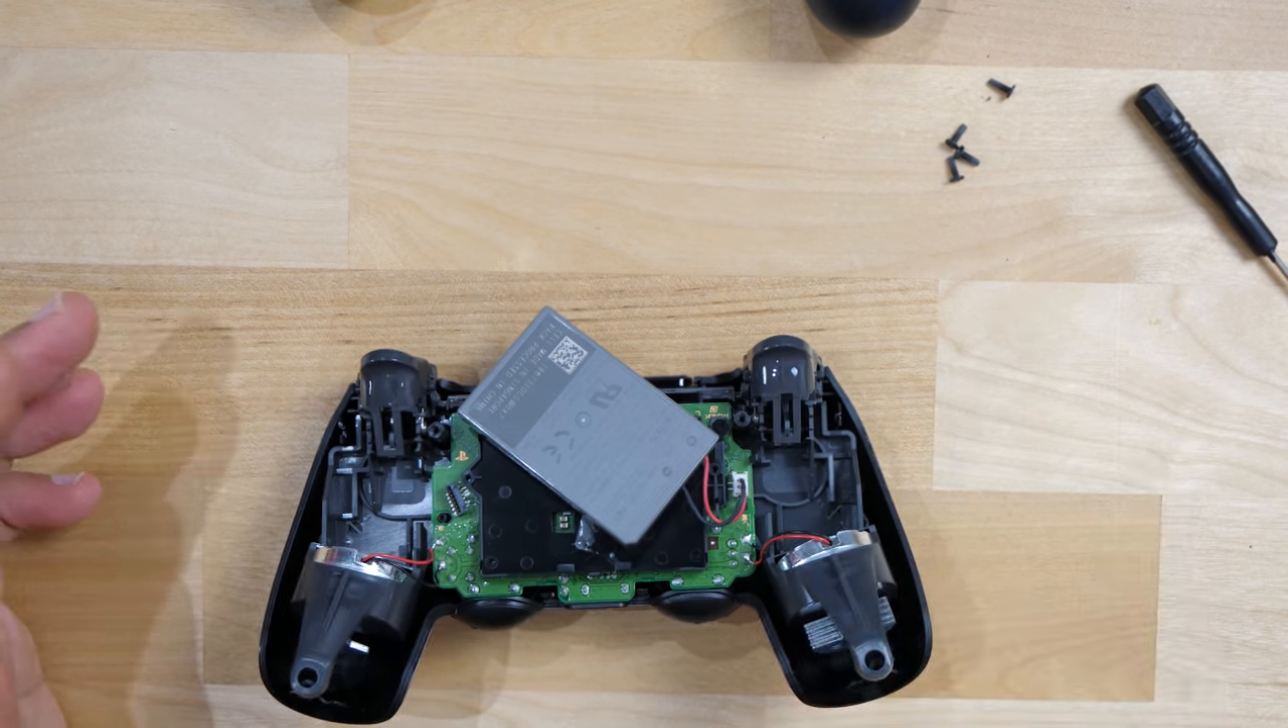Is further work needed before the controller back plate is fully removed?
No.